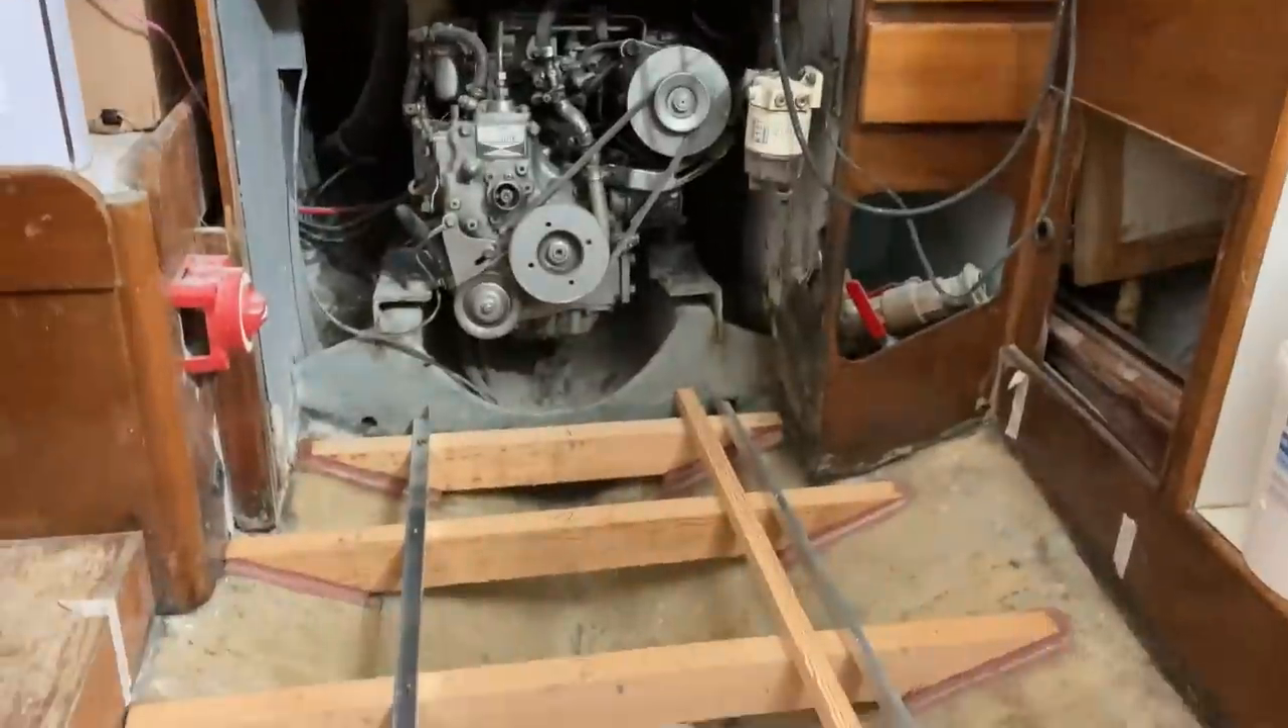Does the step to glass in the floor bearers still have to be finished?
Yes.